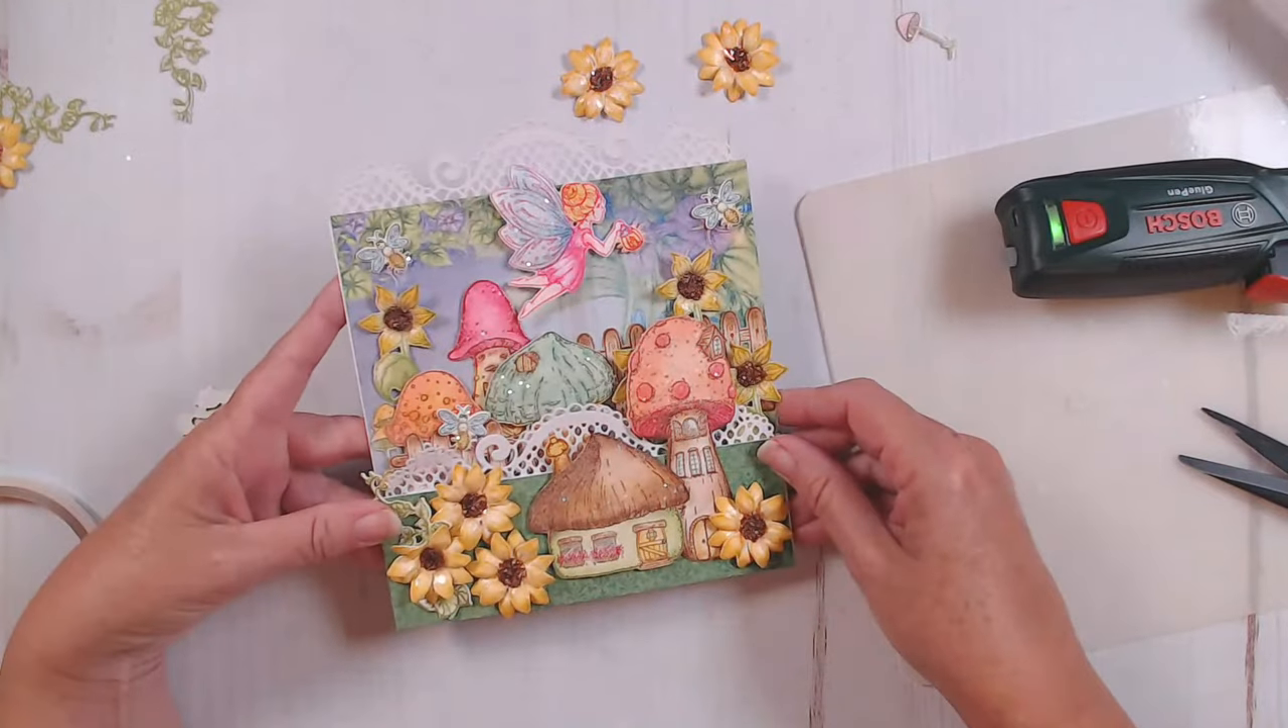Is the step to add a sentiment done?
No.